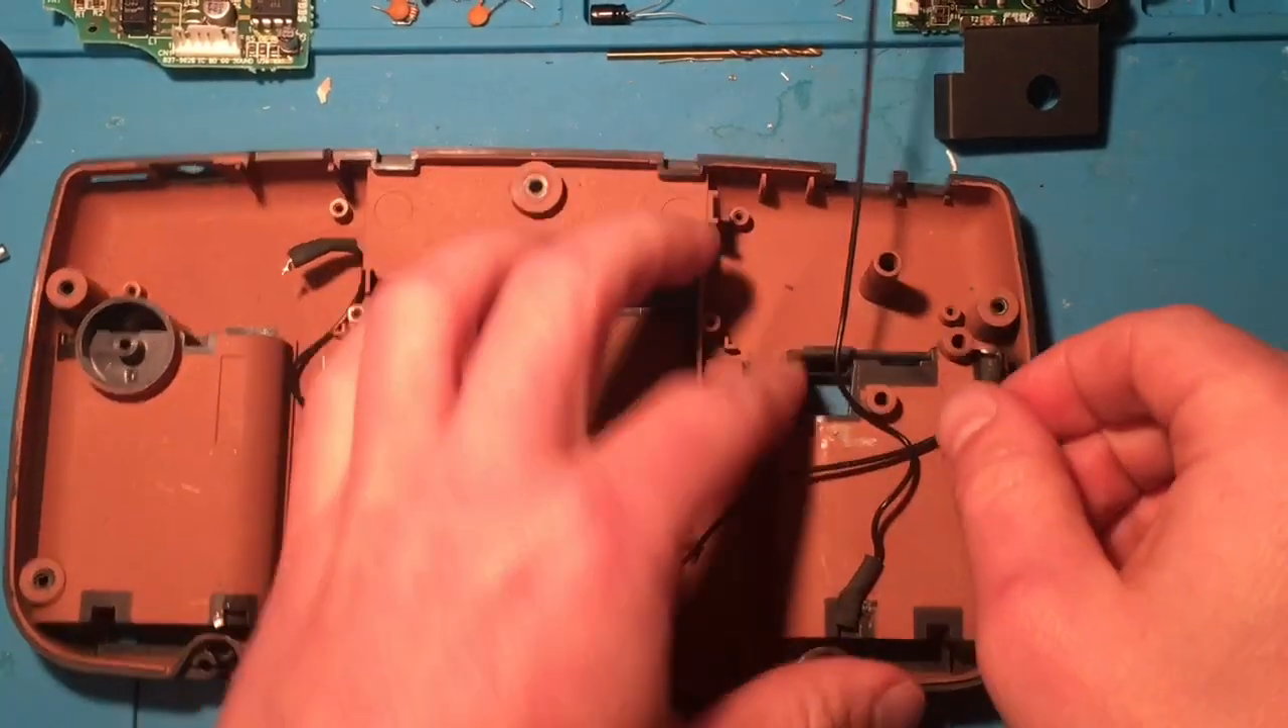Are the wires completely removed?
No.